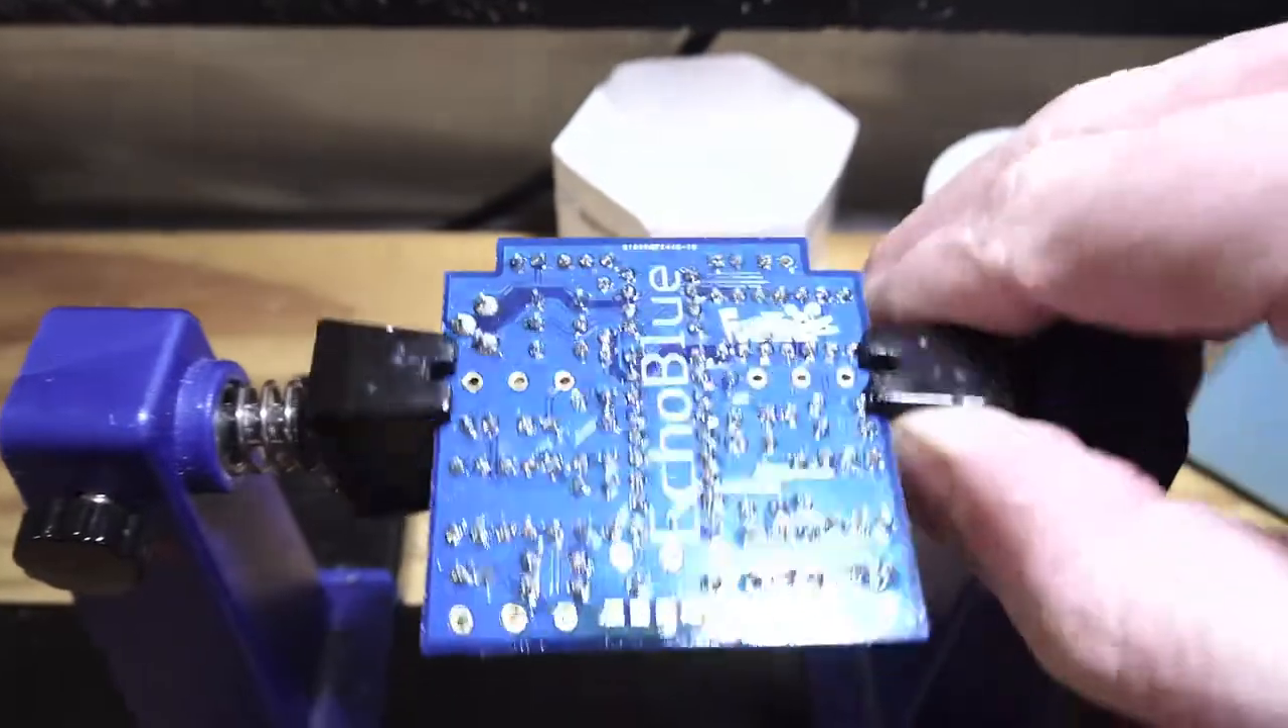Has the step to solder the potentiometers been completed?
No.